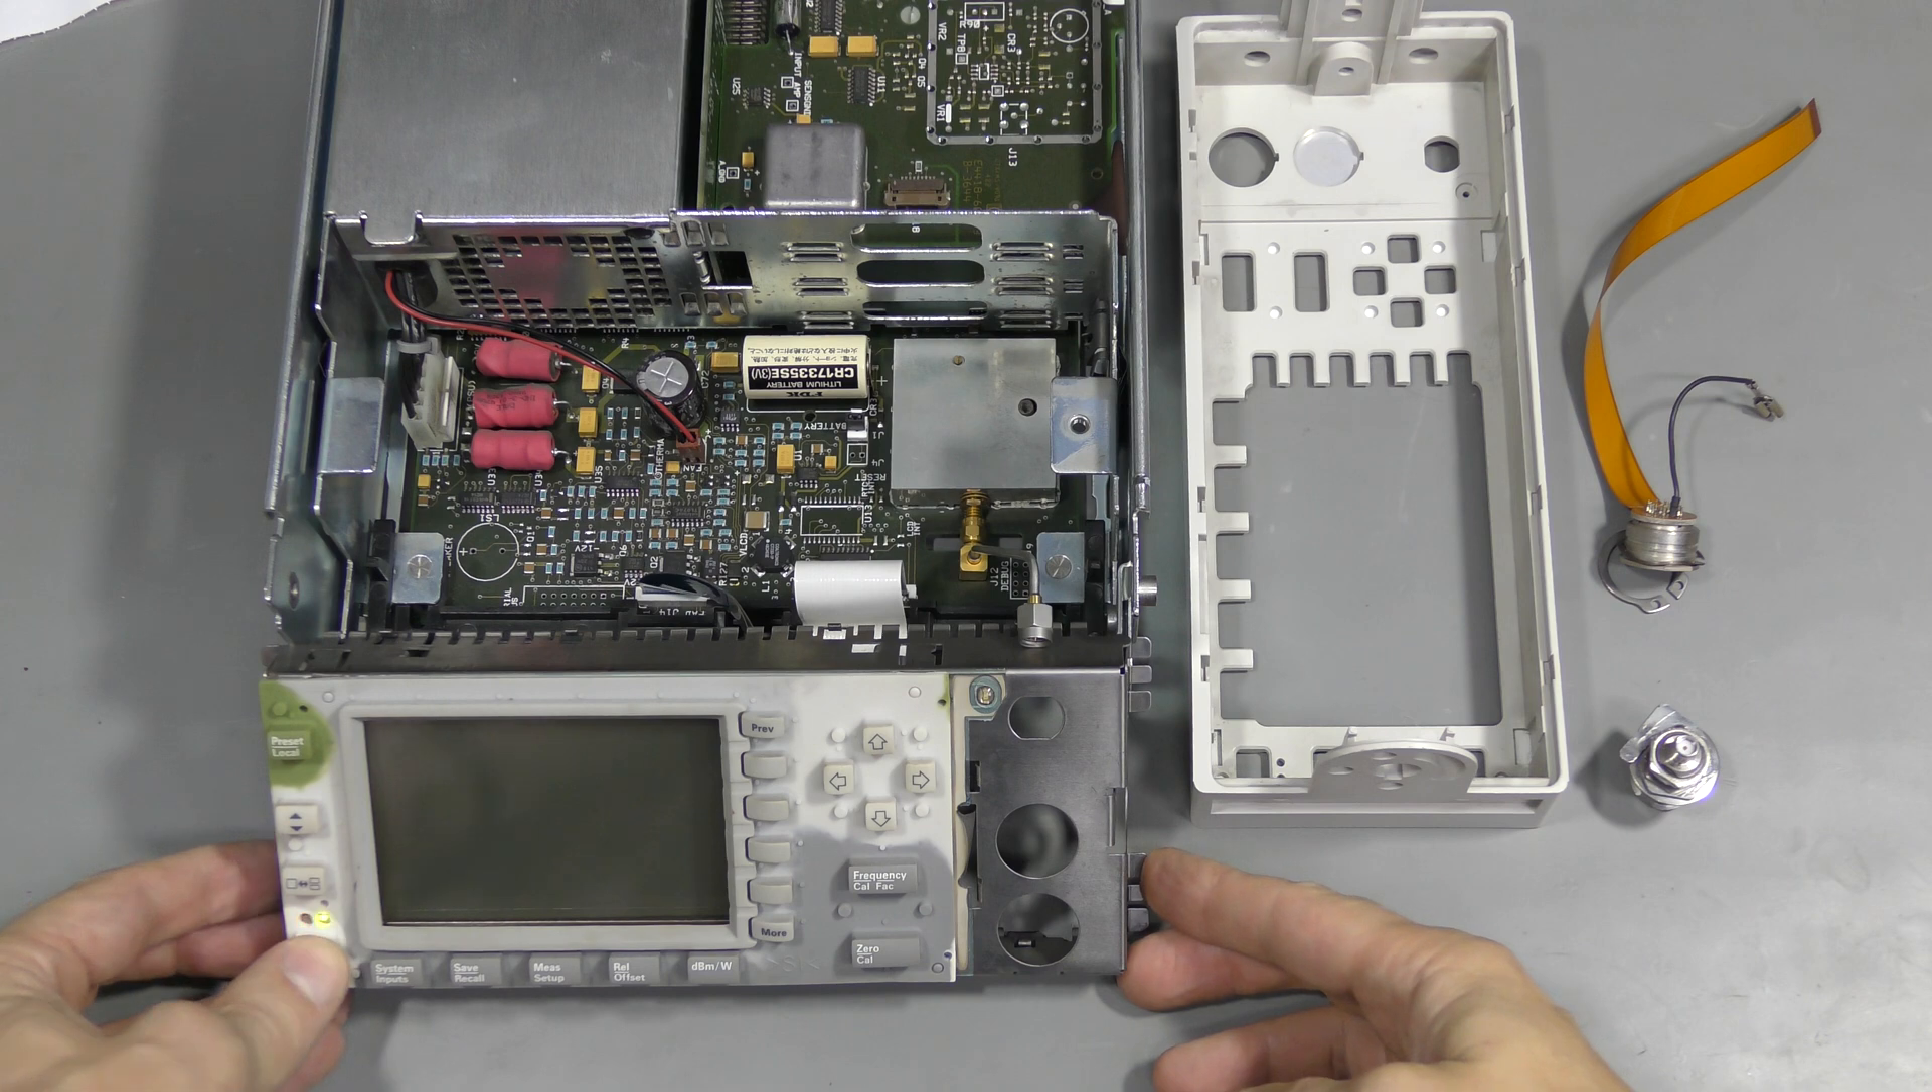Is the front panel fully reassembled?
No.